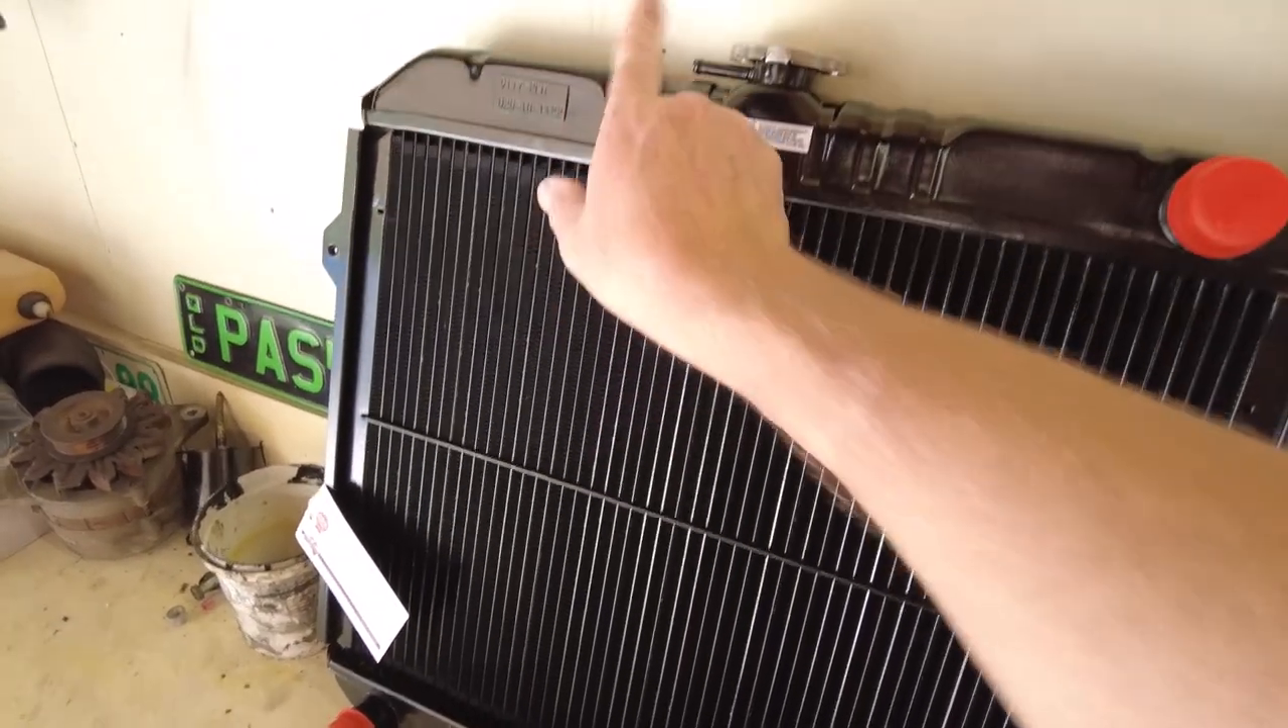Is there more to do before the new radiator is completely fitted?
Yes.